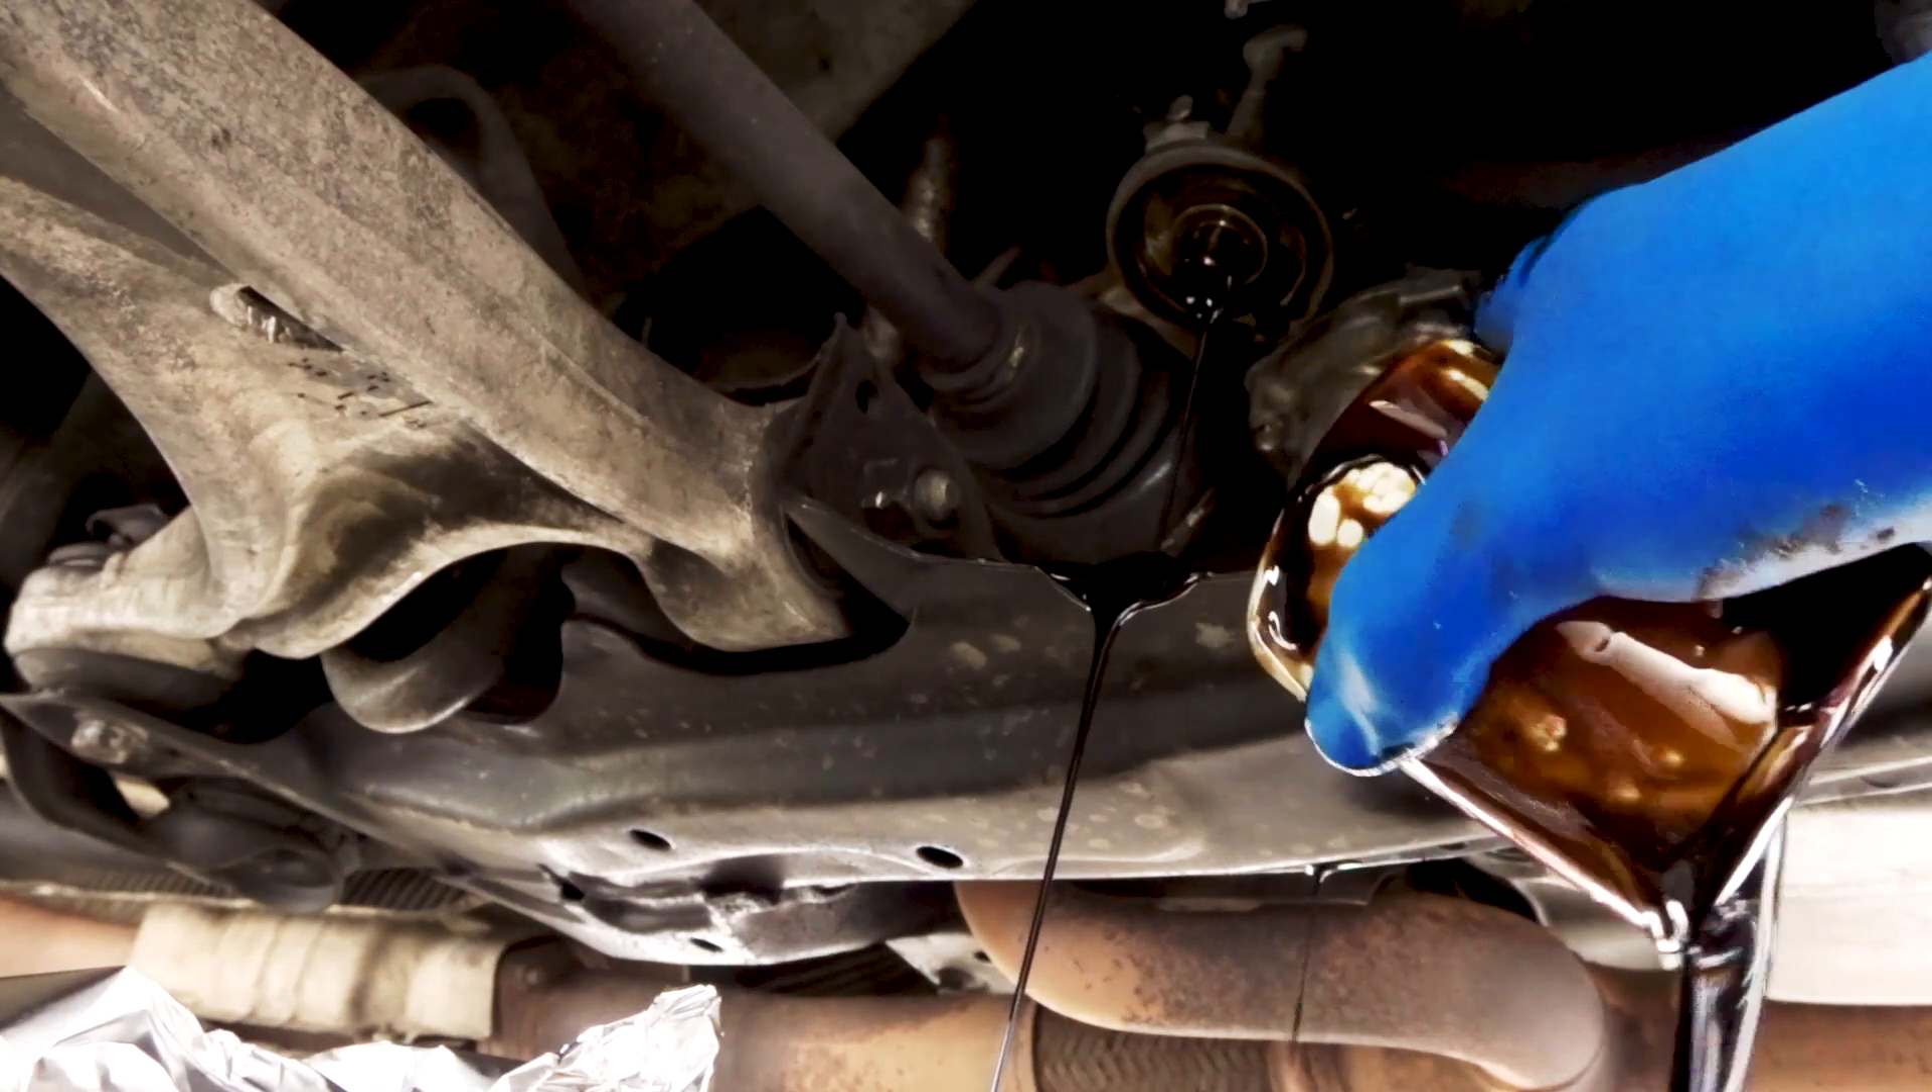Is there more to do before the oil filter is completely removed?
No.